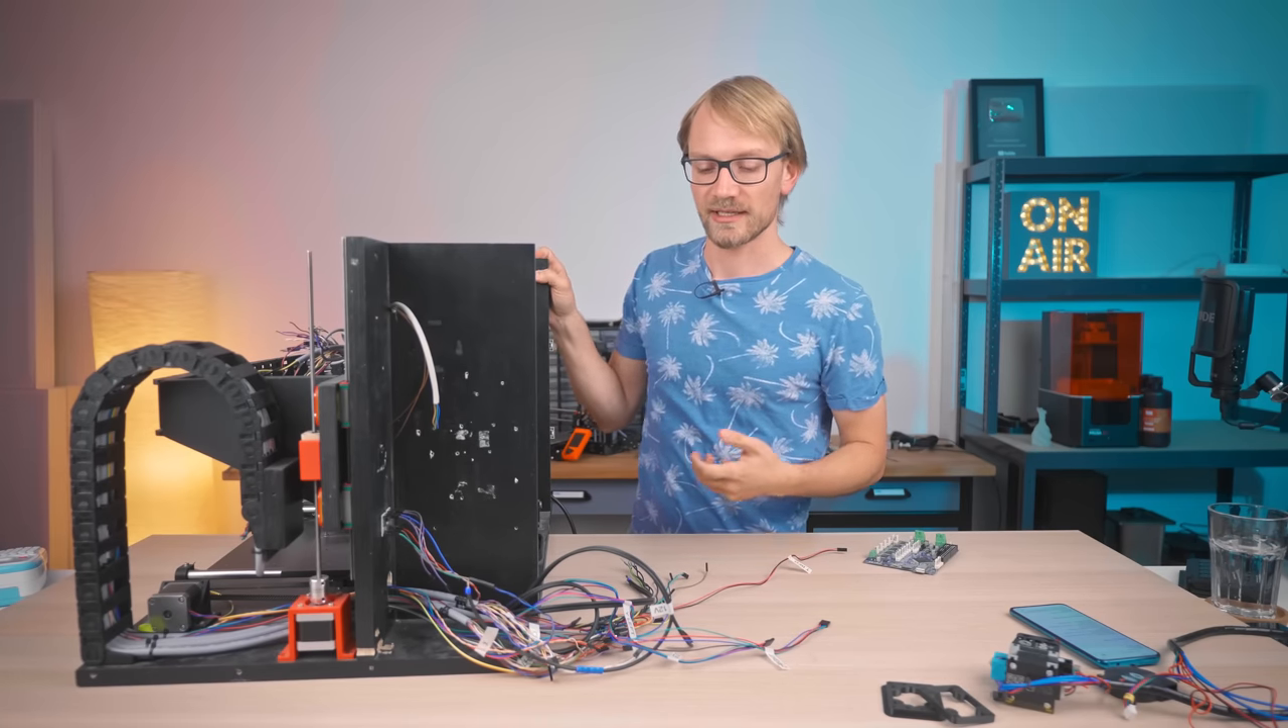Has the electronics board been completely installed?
No.